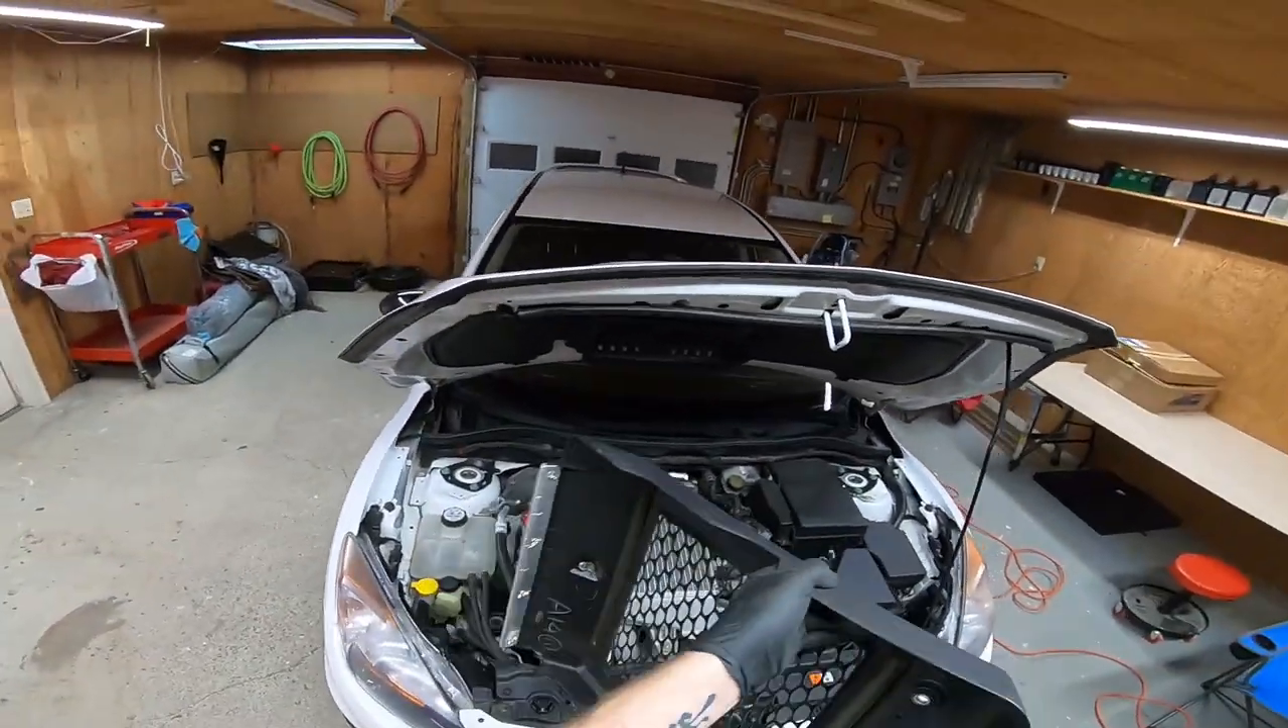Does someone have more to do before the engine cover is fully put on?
Yes.